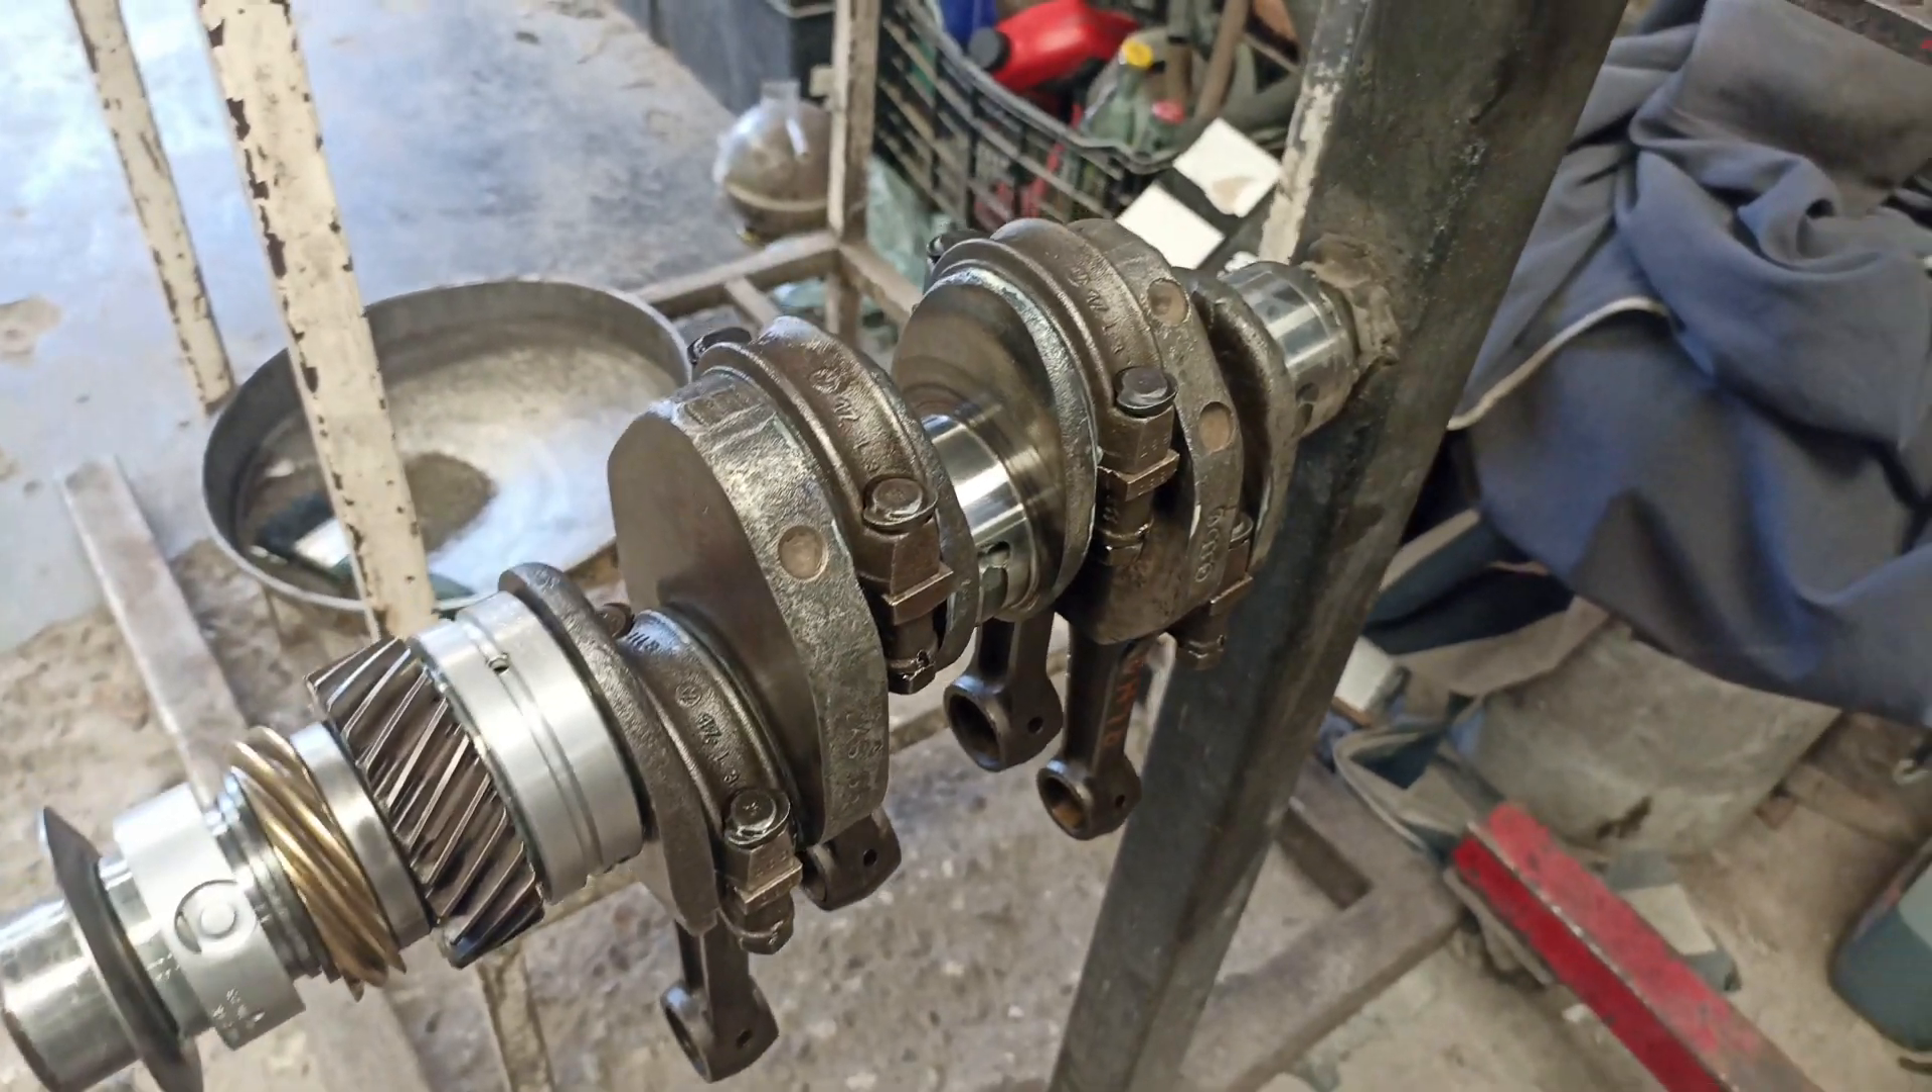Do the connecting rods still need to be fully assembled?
No.